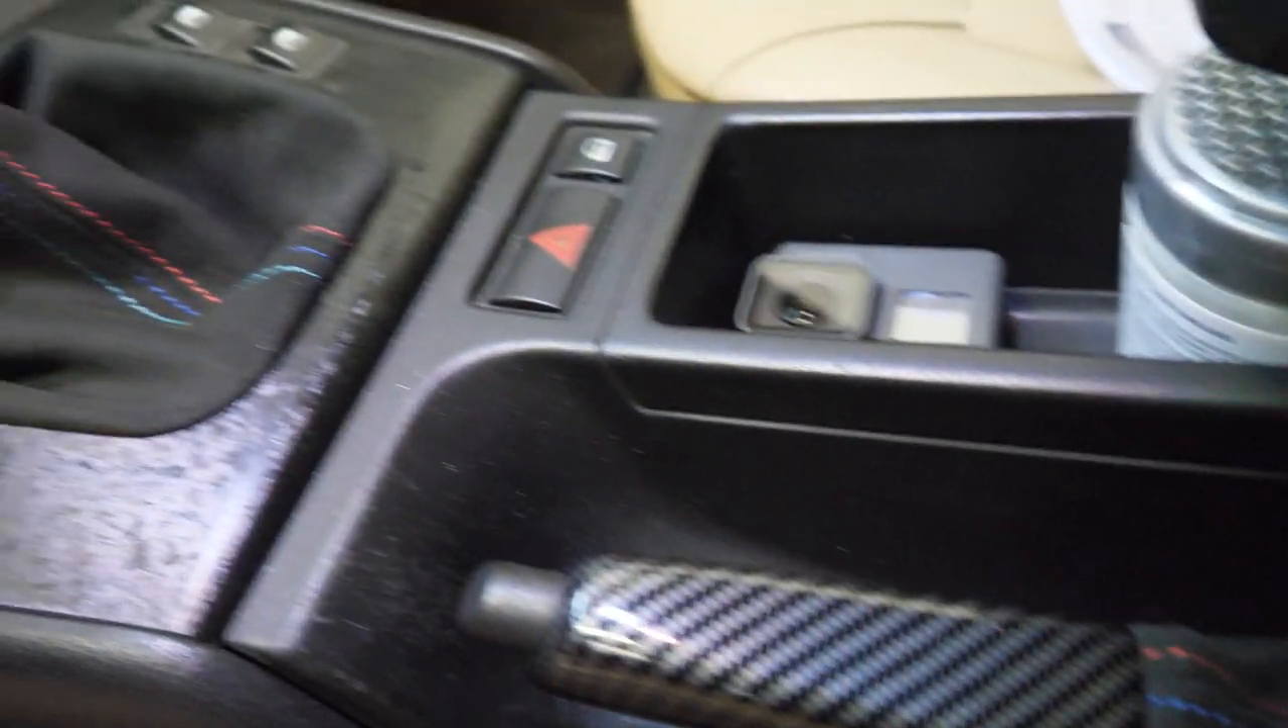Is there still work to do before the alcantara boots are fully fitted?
No.